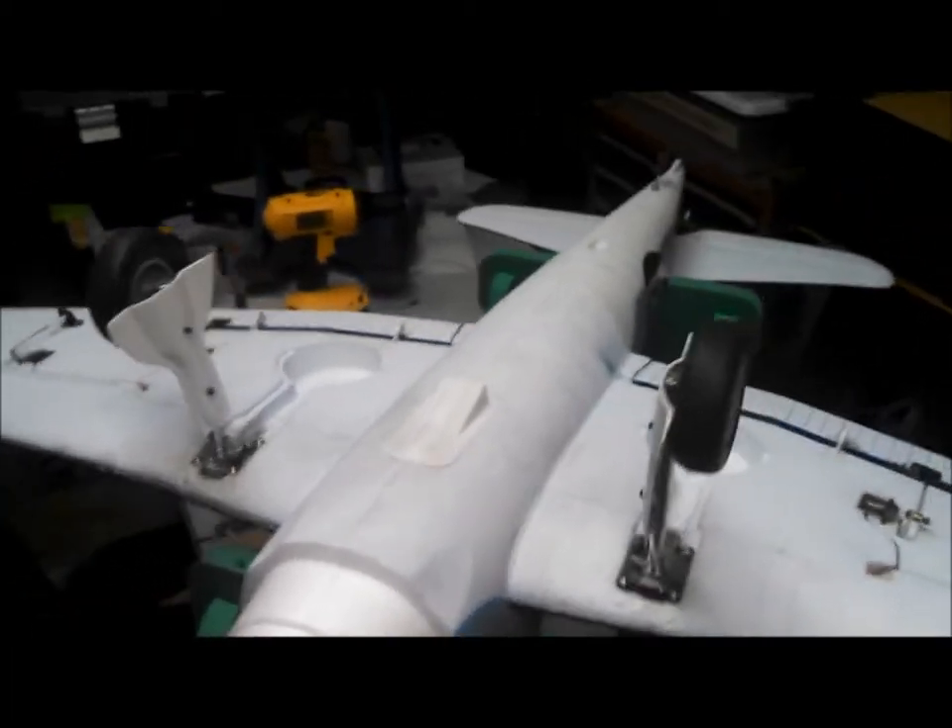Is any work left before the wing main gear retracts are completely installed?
No.